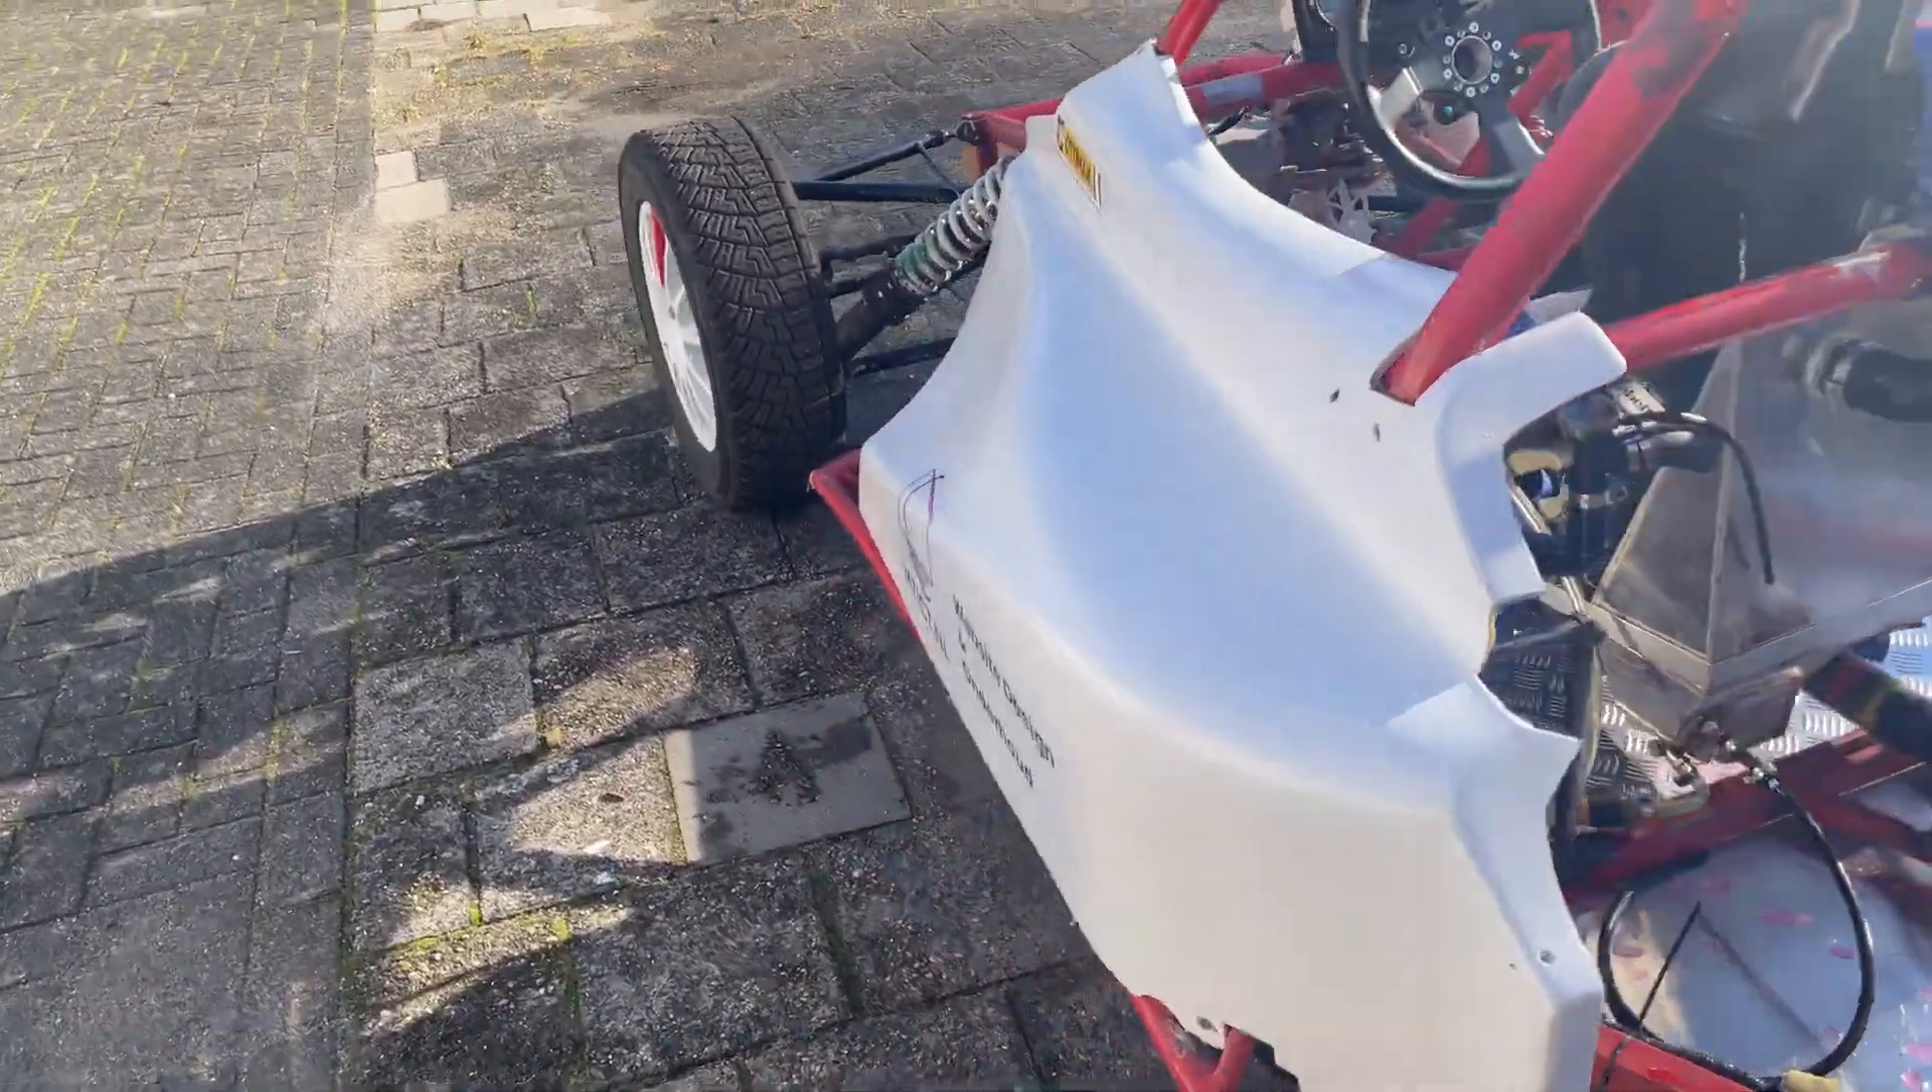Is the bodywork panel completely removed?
No.